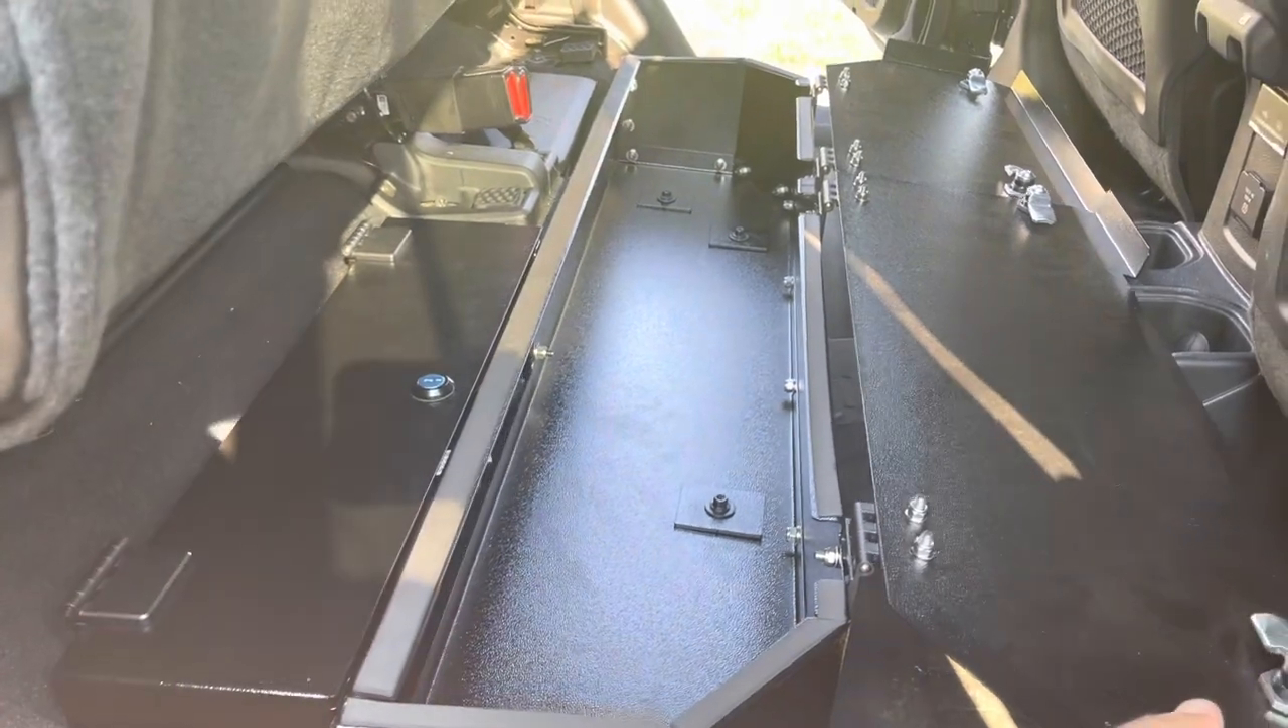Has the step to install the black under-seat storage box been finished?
Yes.